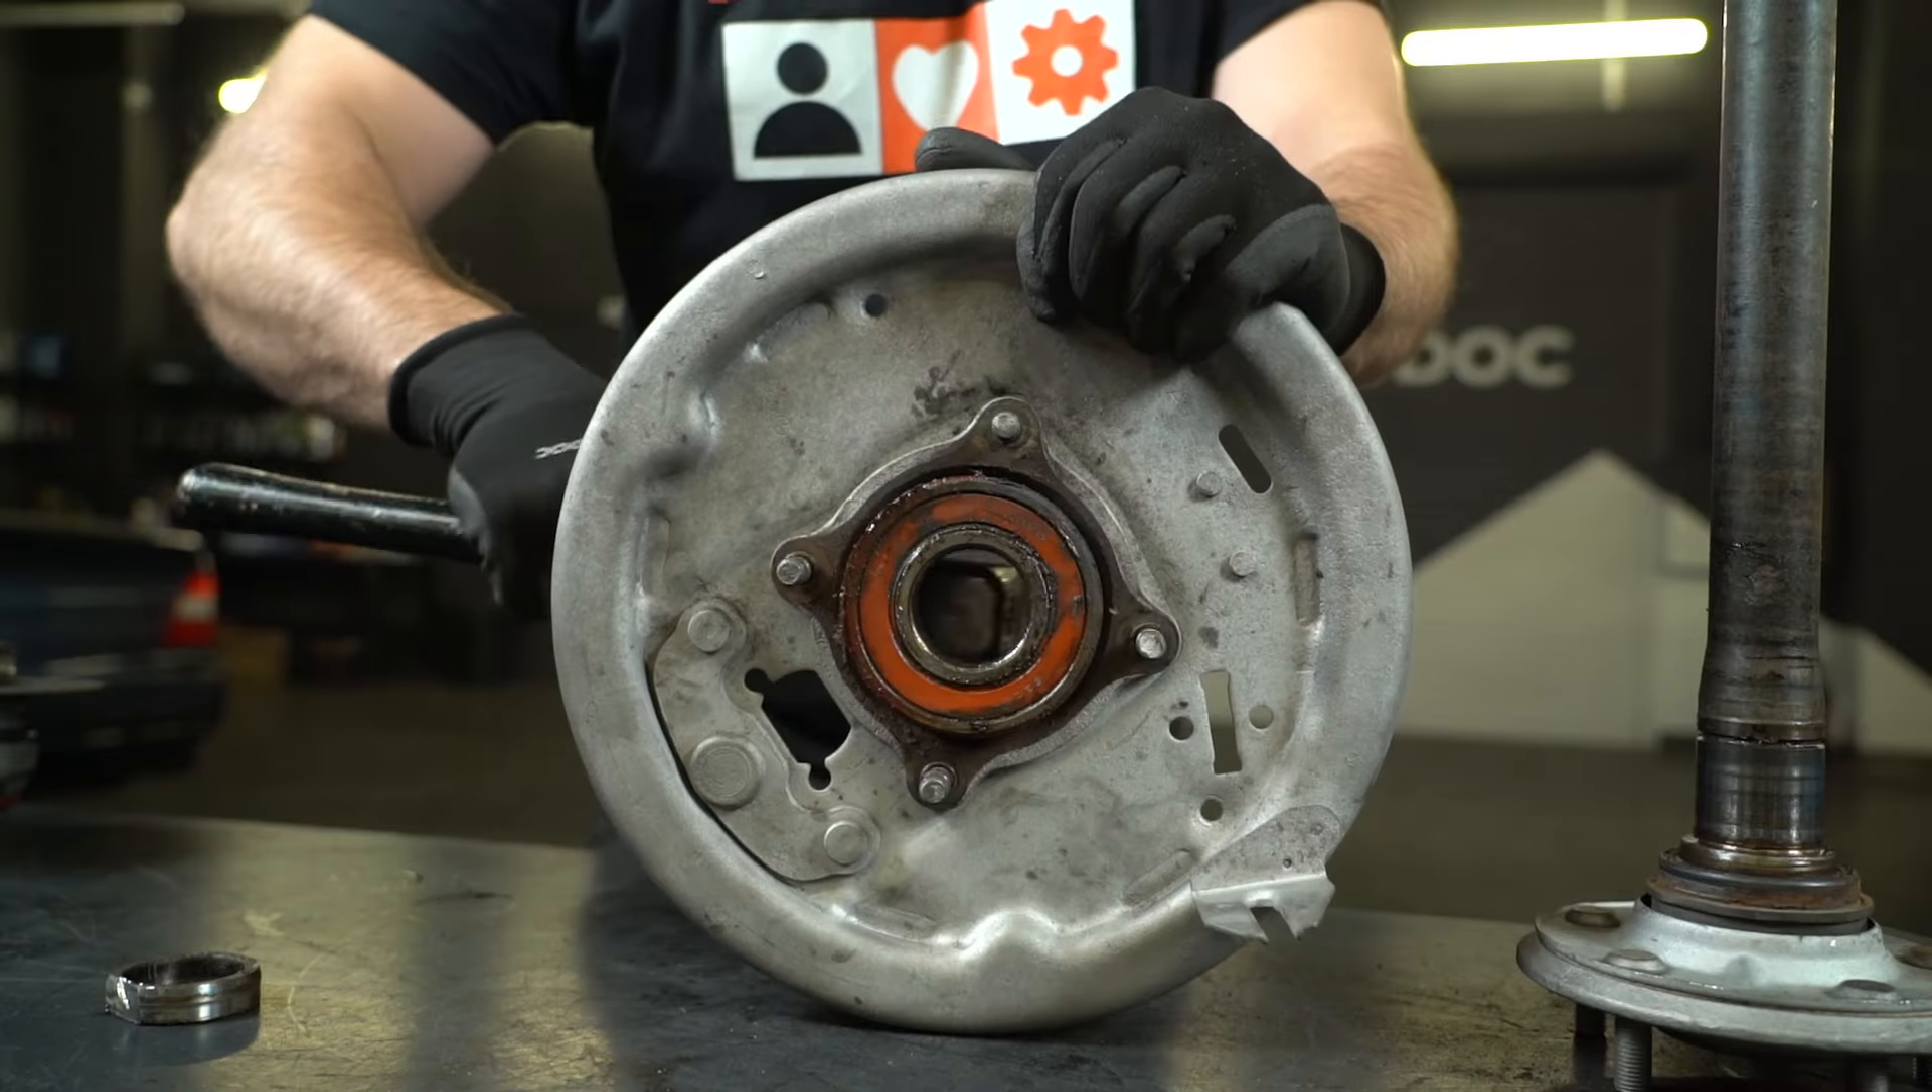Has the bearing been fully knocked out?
No.